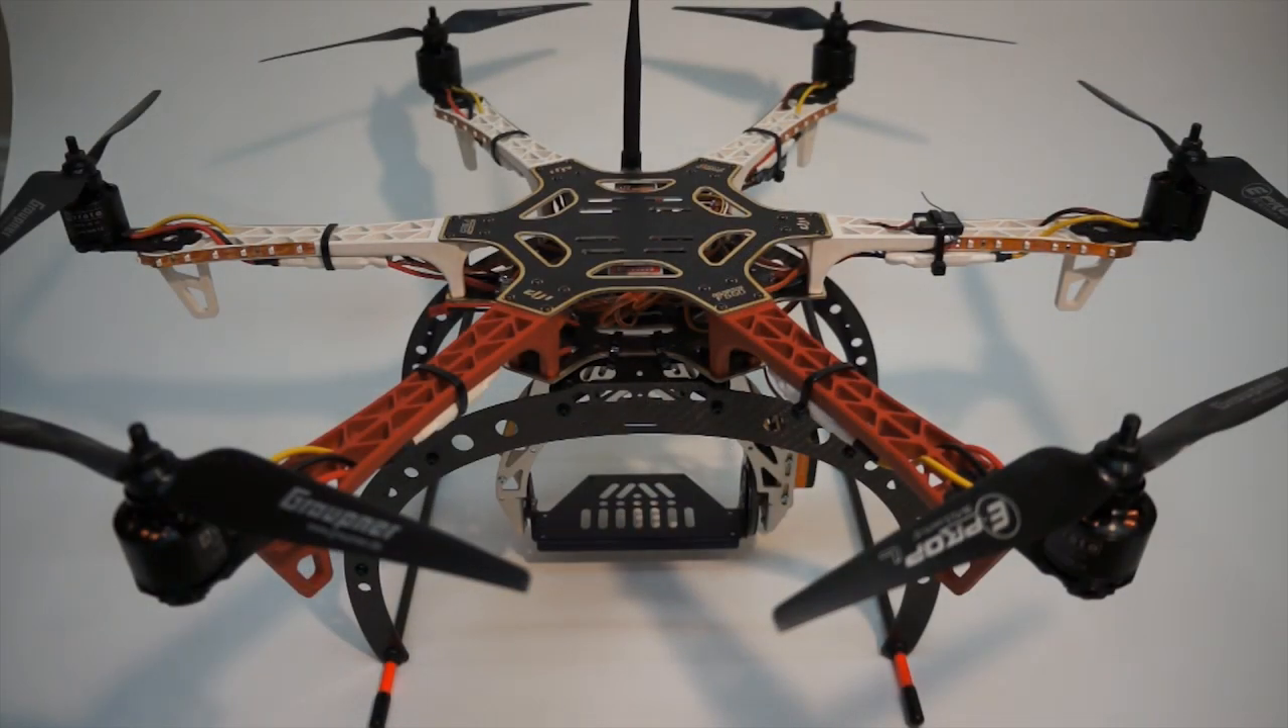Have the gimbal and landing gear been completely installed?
Yes.